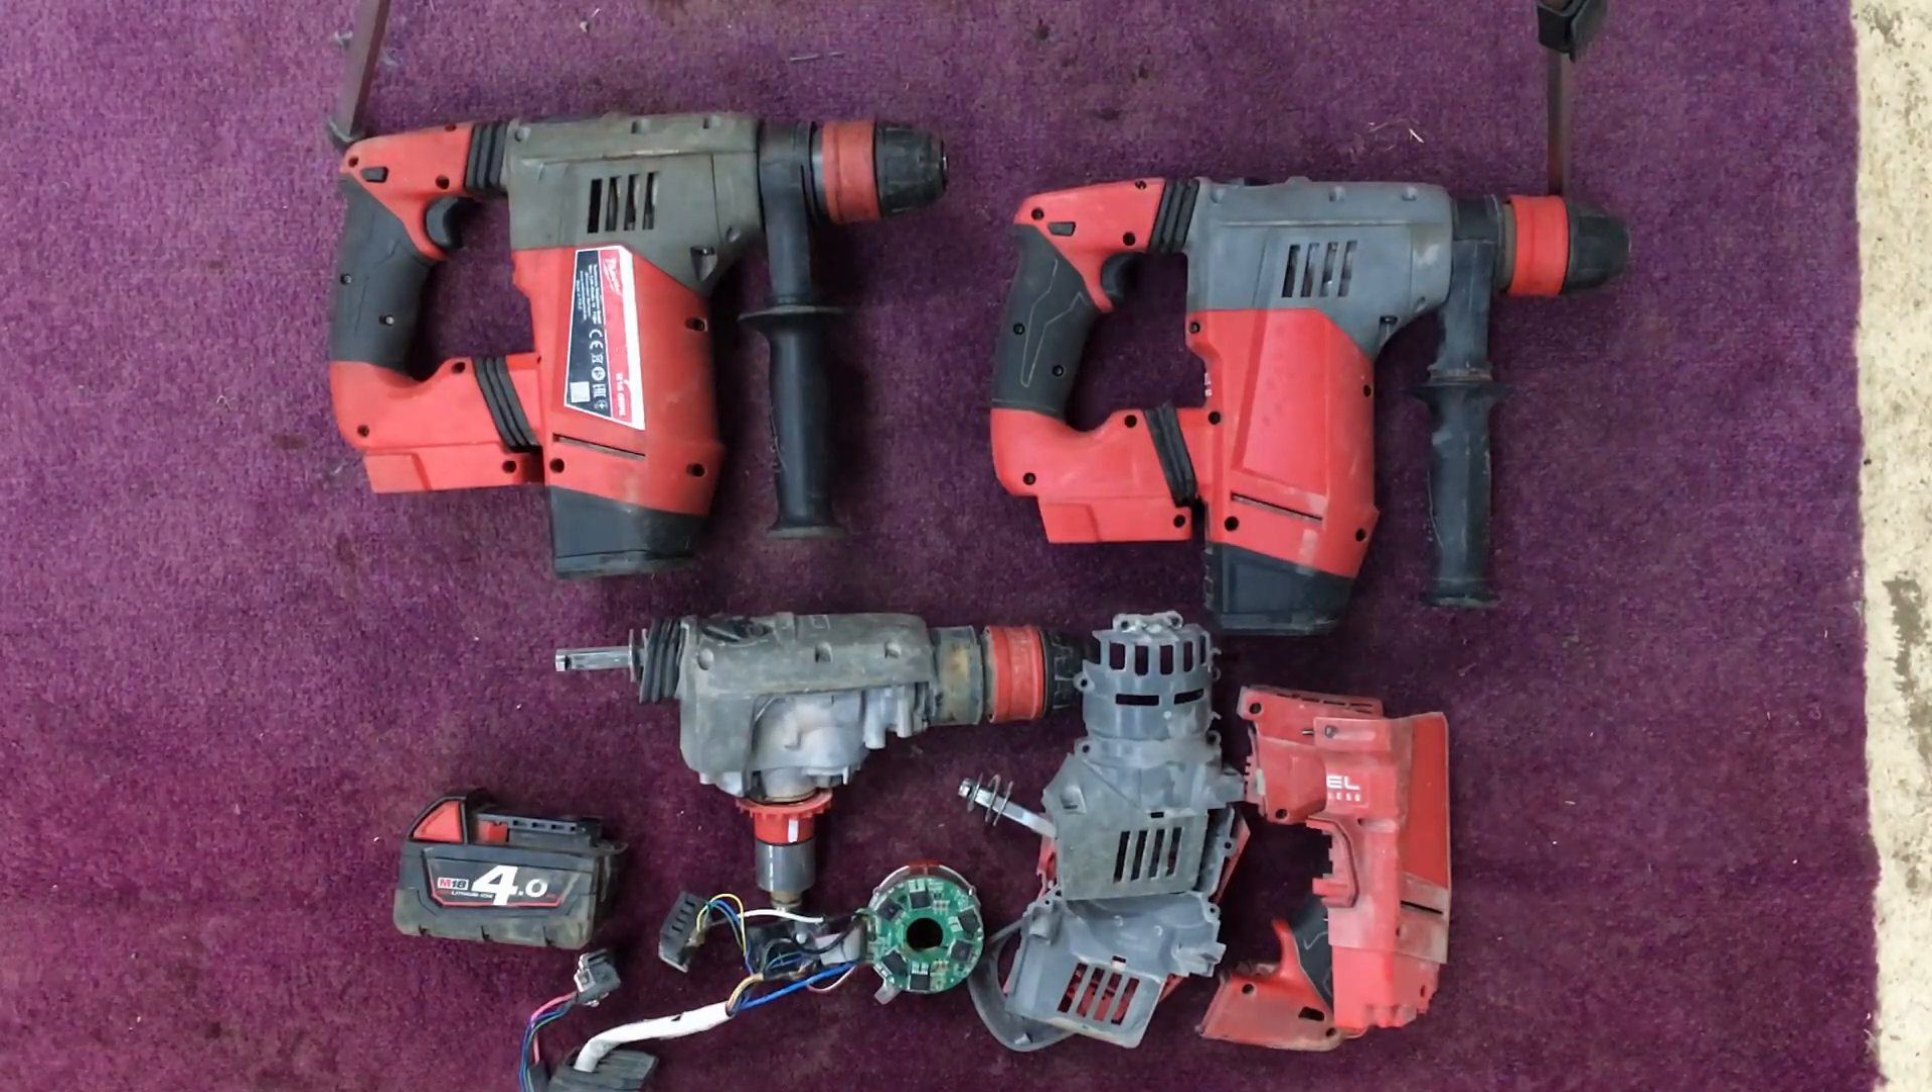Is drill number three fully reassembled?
No.